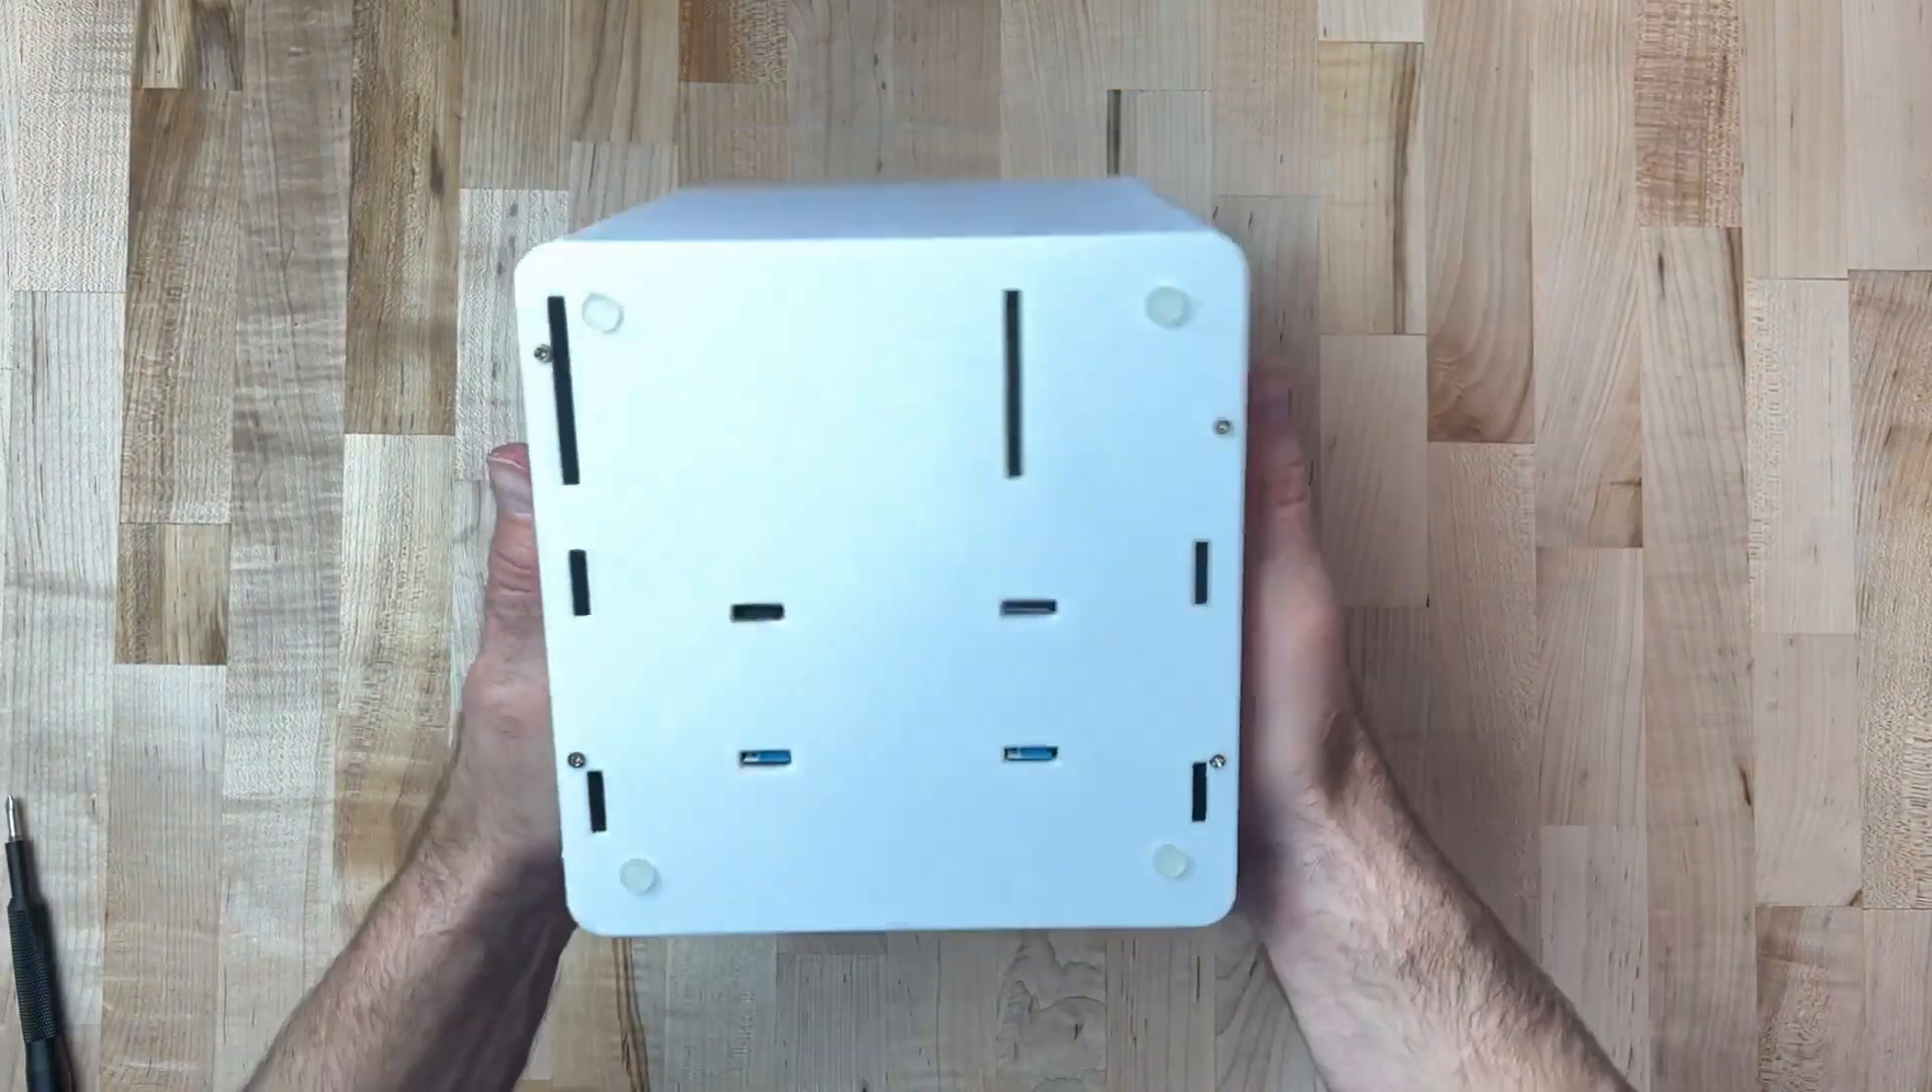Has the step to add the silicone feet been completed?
Yes.